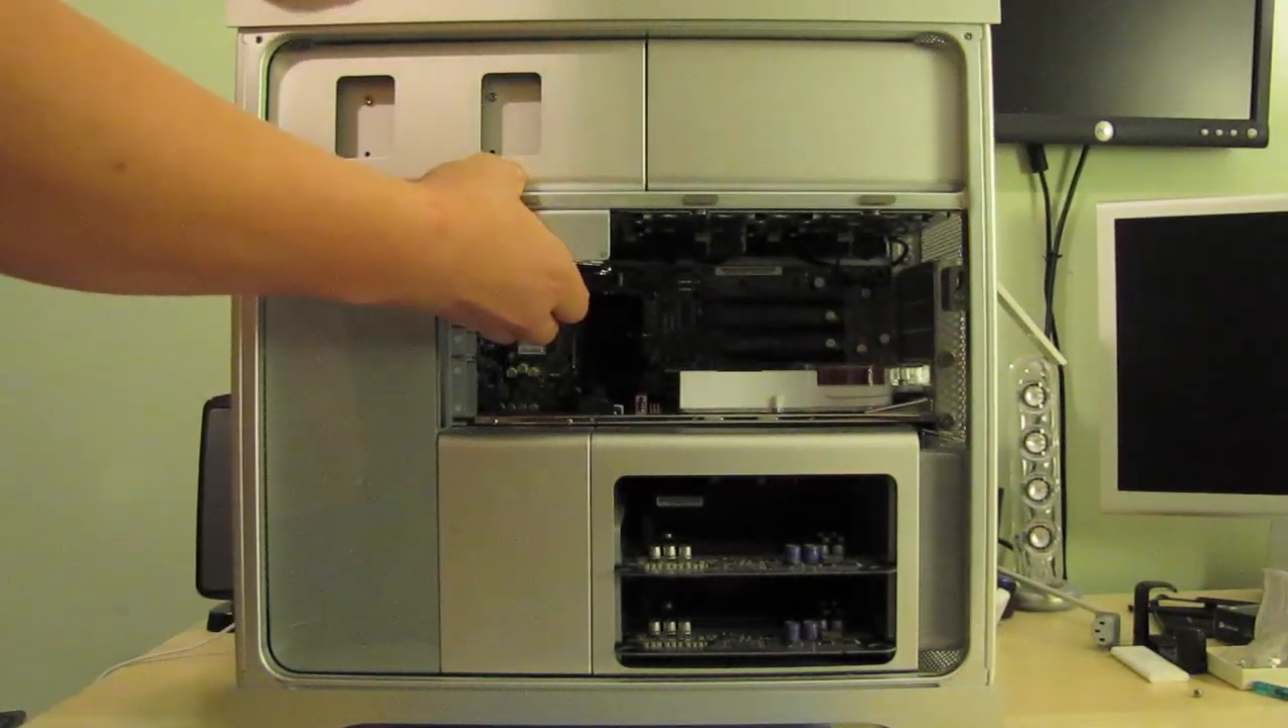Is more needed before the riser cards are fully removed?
Yes.